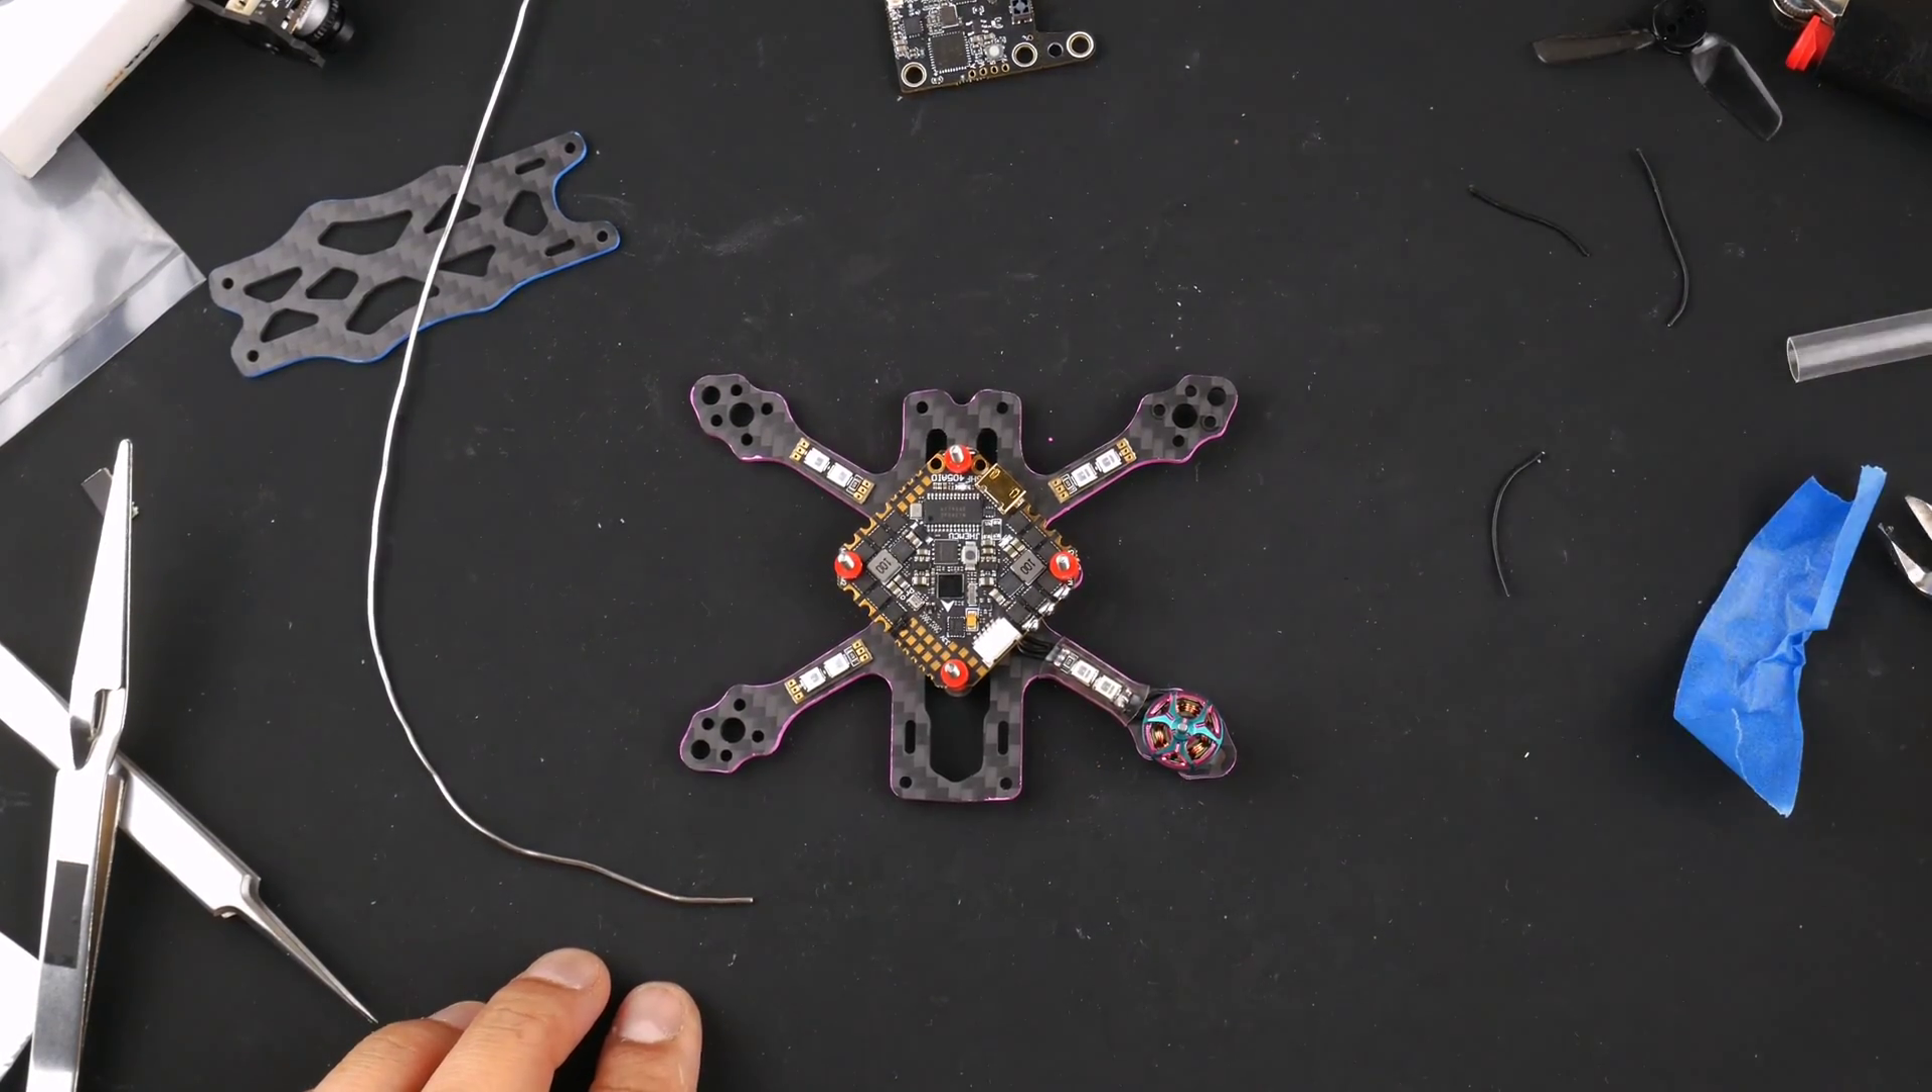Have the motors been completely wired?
No.